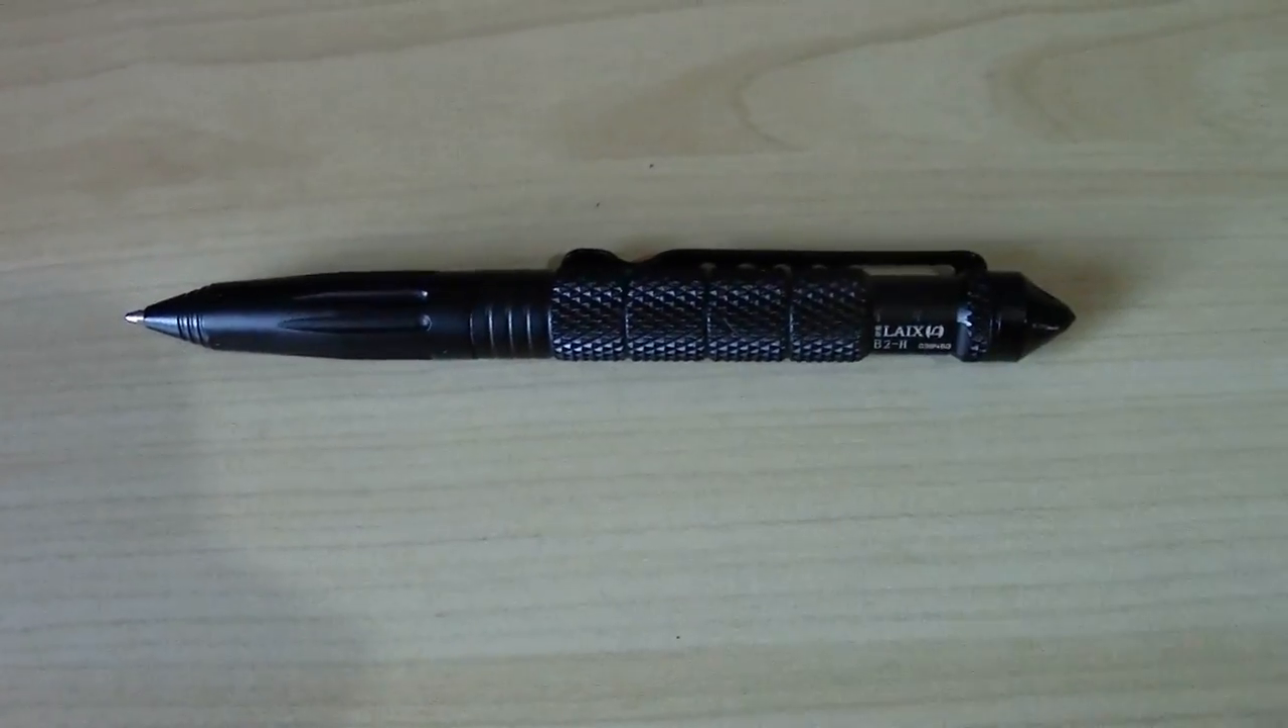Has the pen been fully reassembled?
Yes.